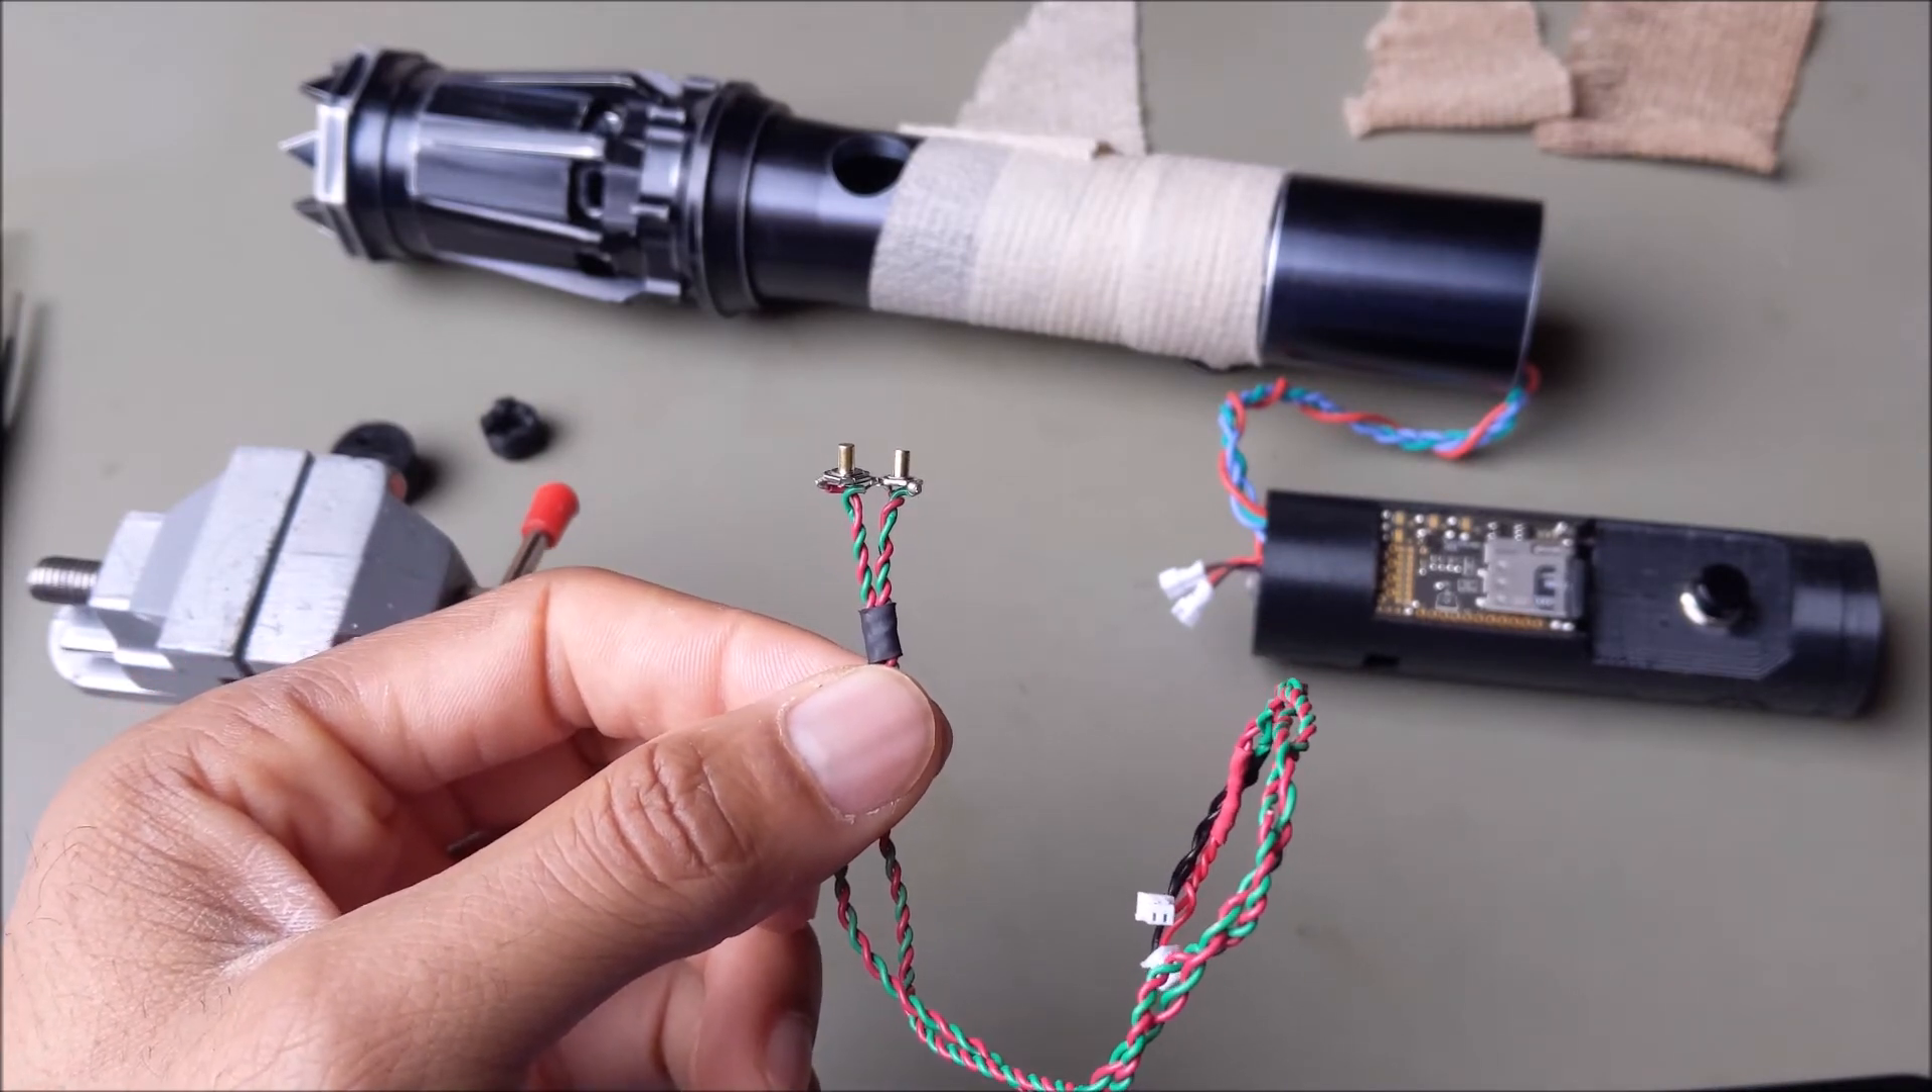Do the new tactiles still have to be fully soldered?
No.